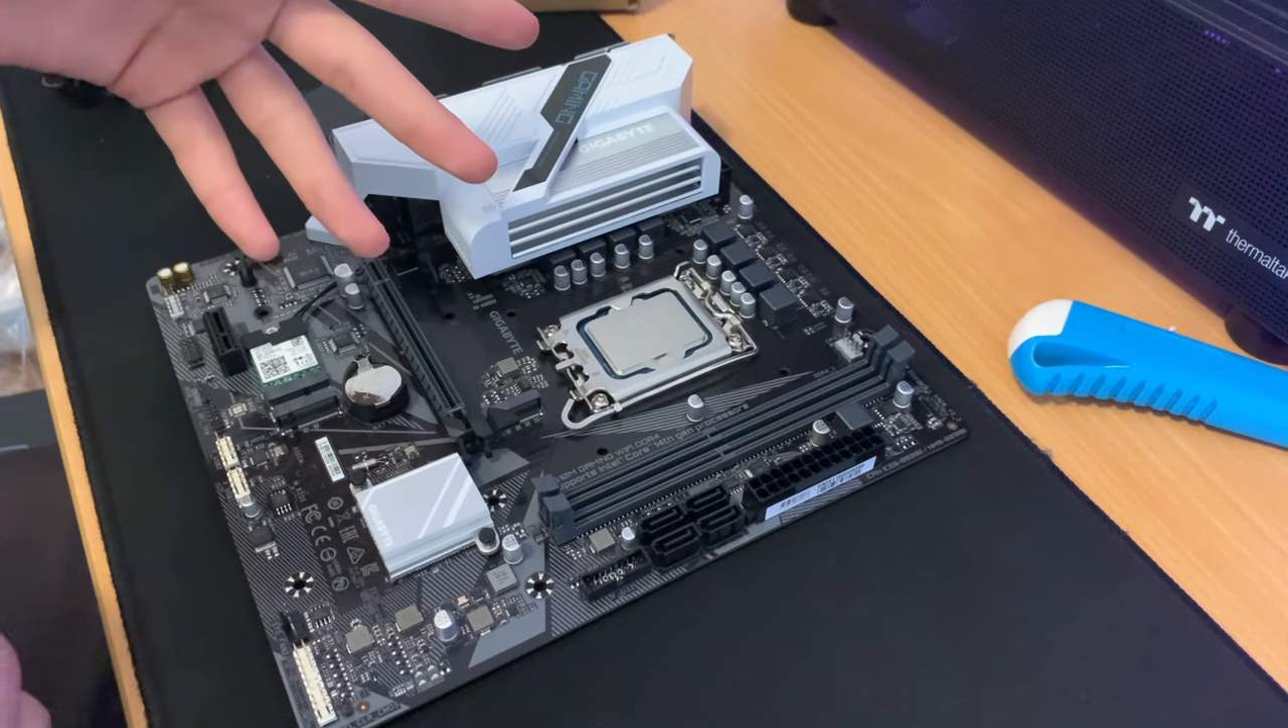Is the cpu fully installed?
Yes.